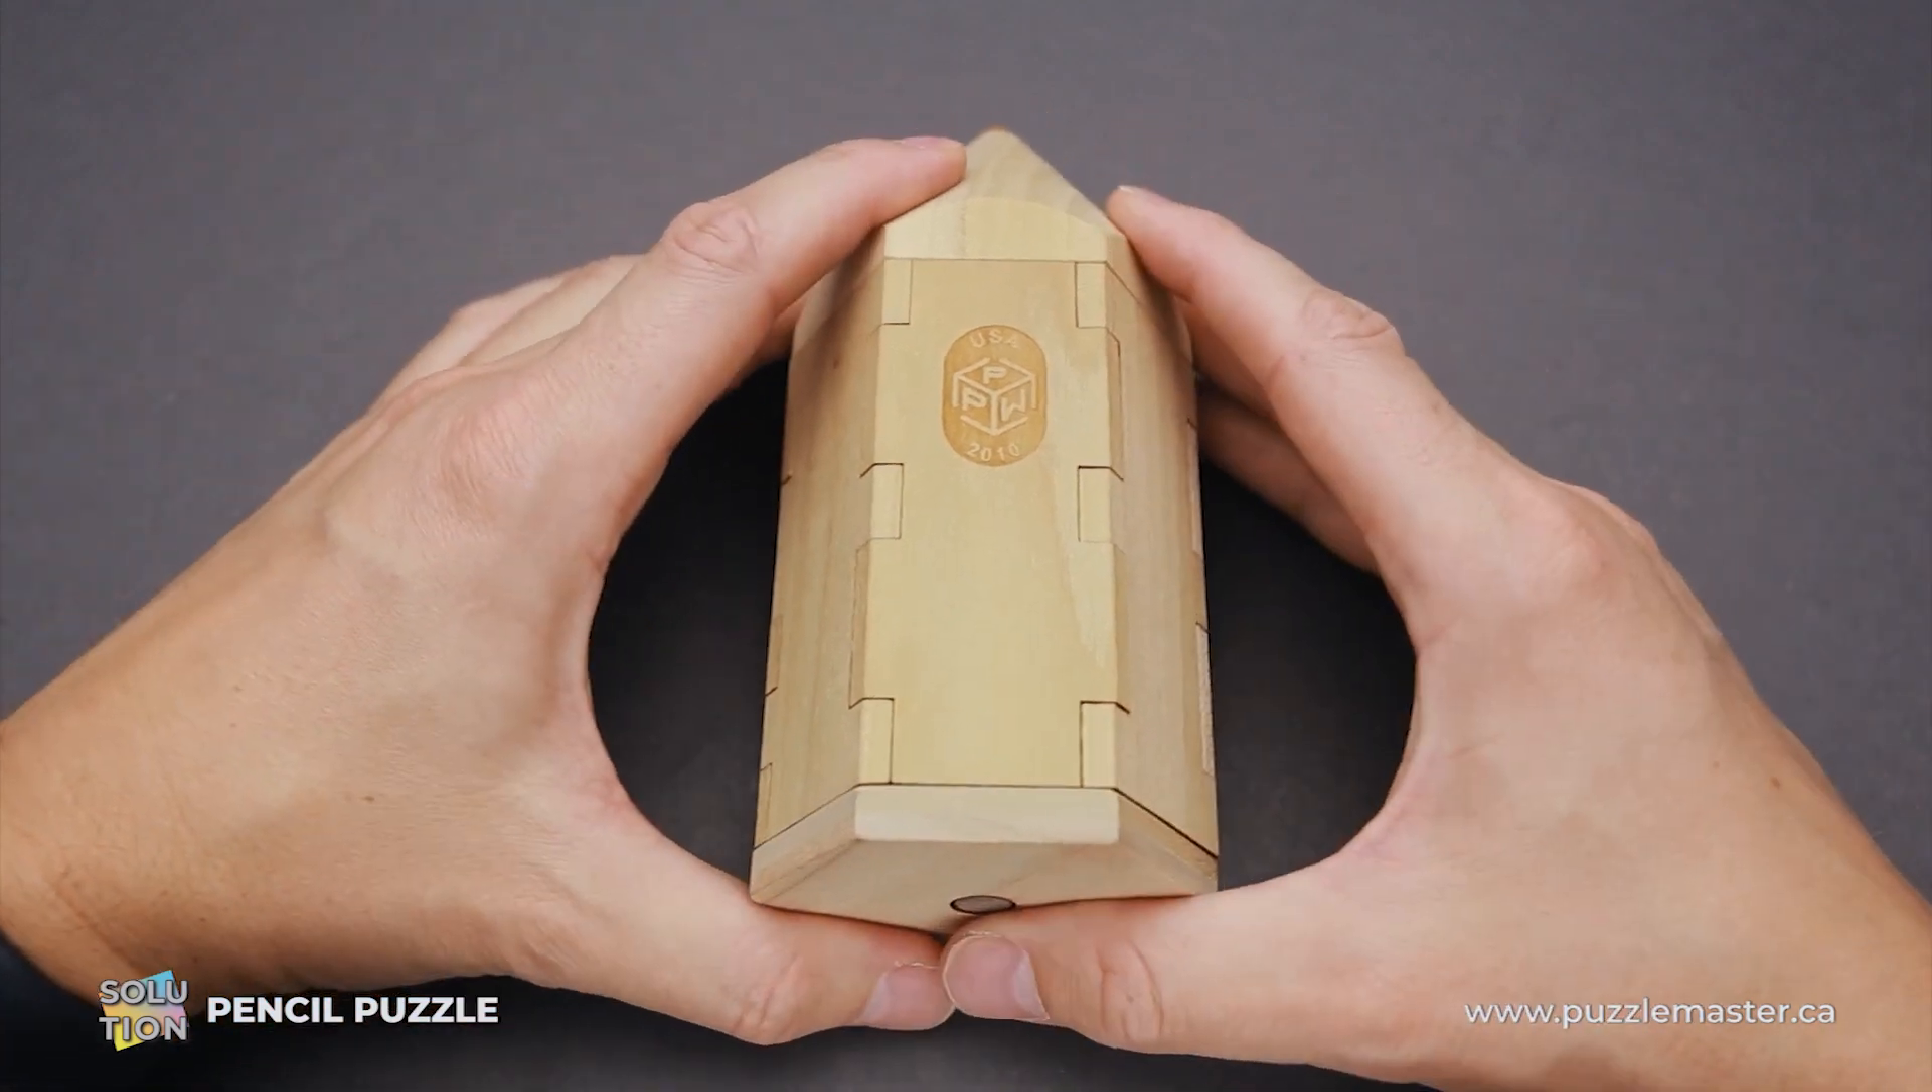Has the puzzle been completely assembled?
Yes.